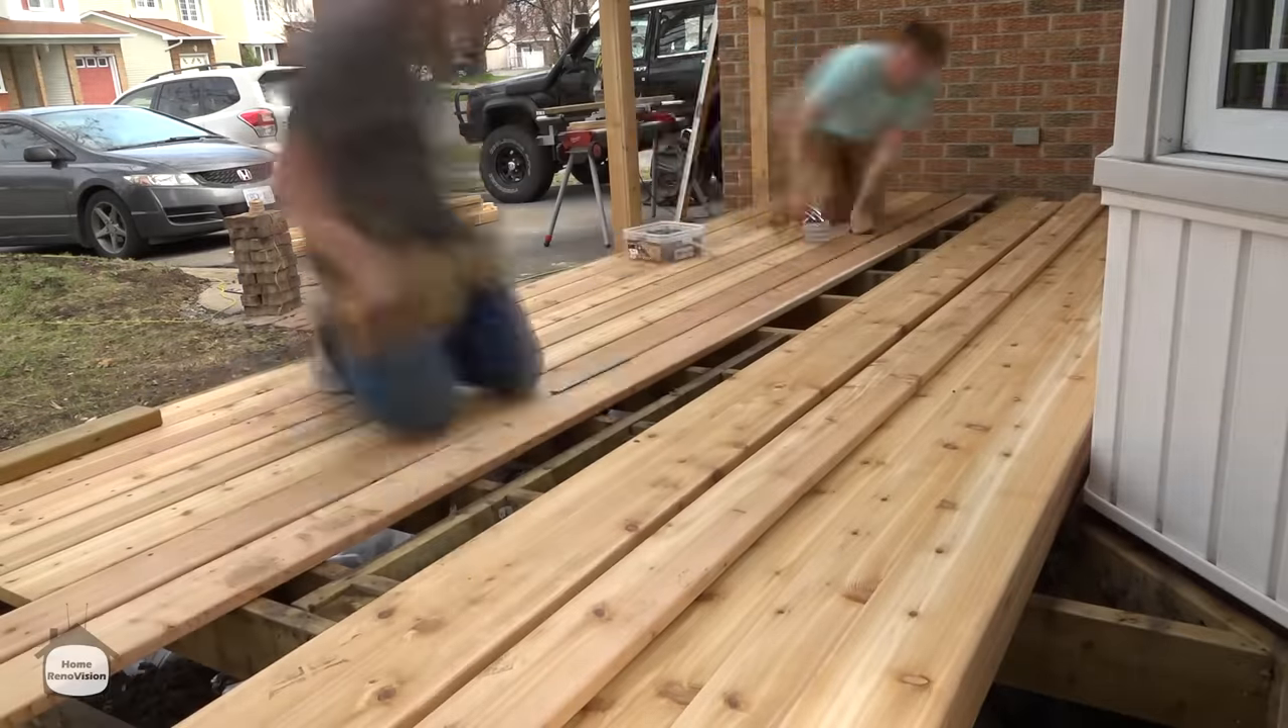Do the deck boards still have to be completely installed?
Yes.